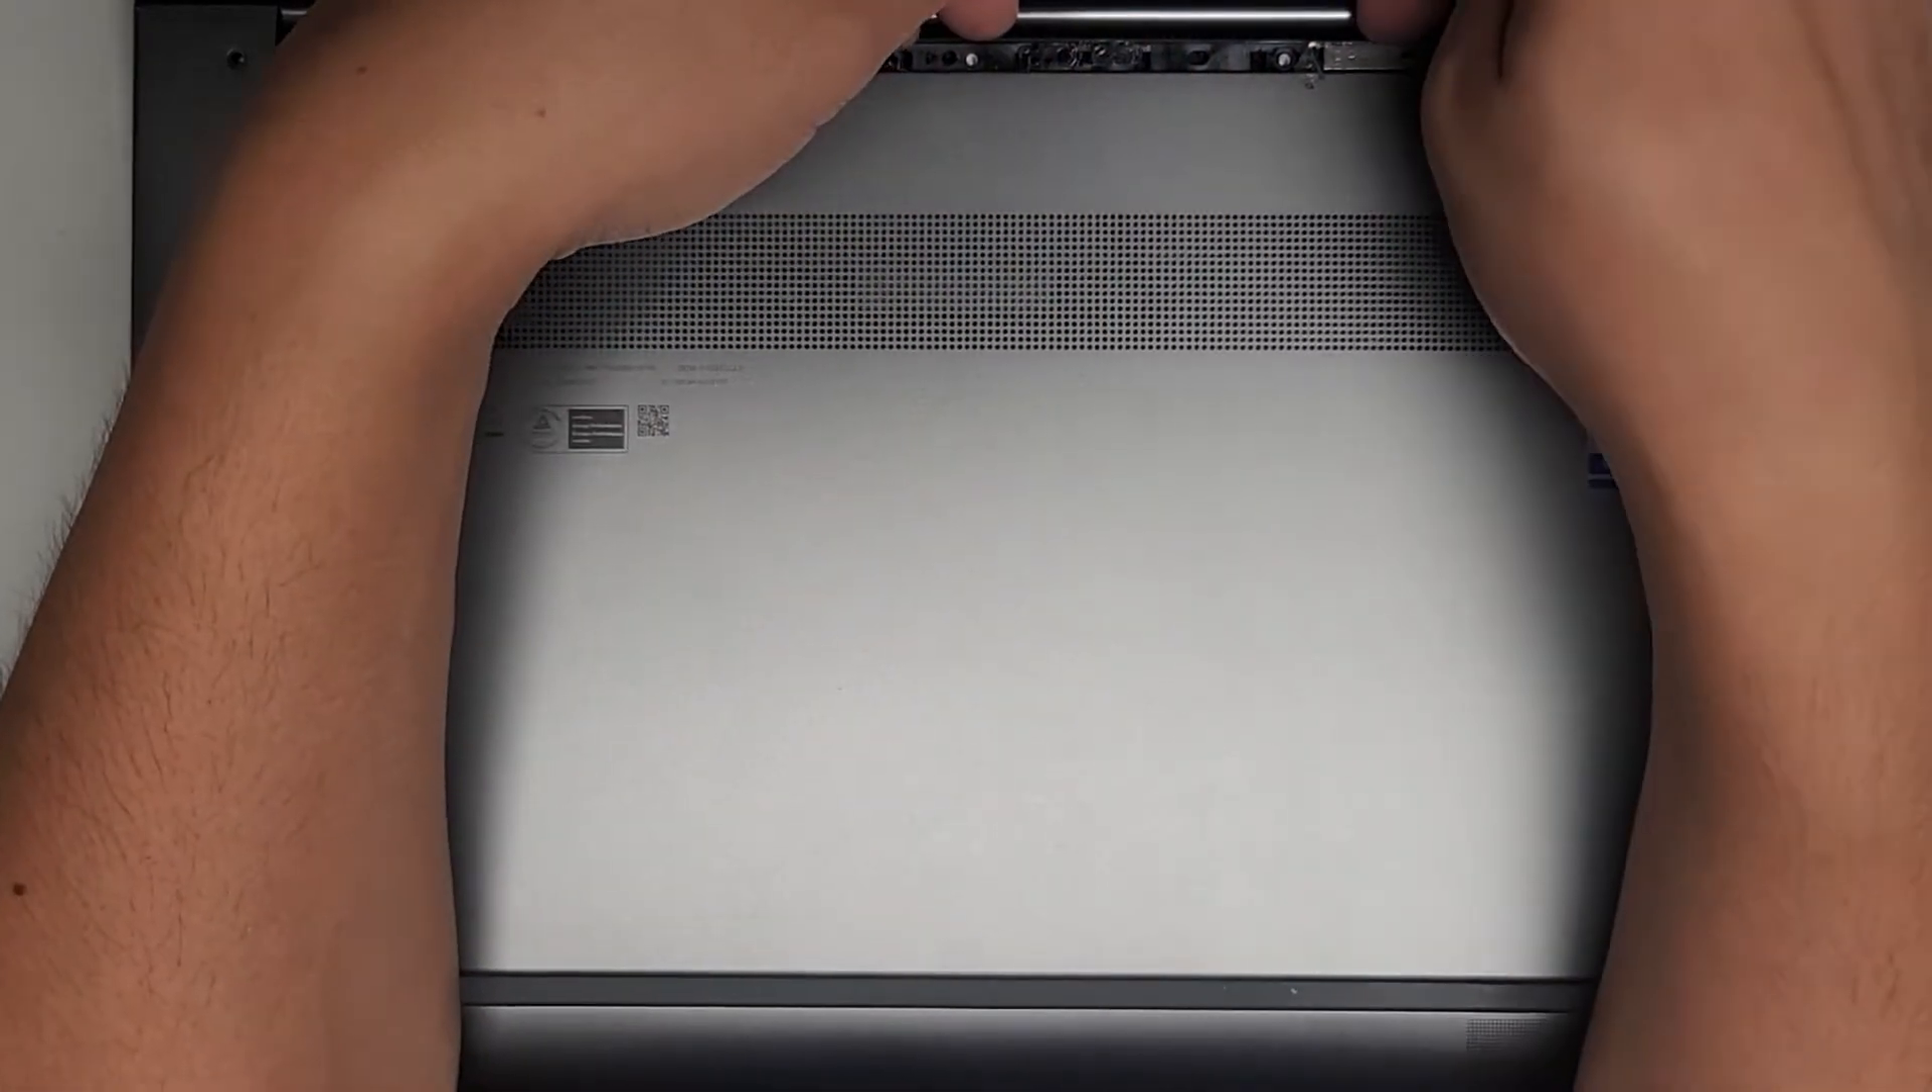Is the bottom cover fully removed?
No.